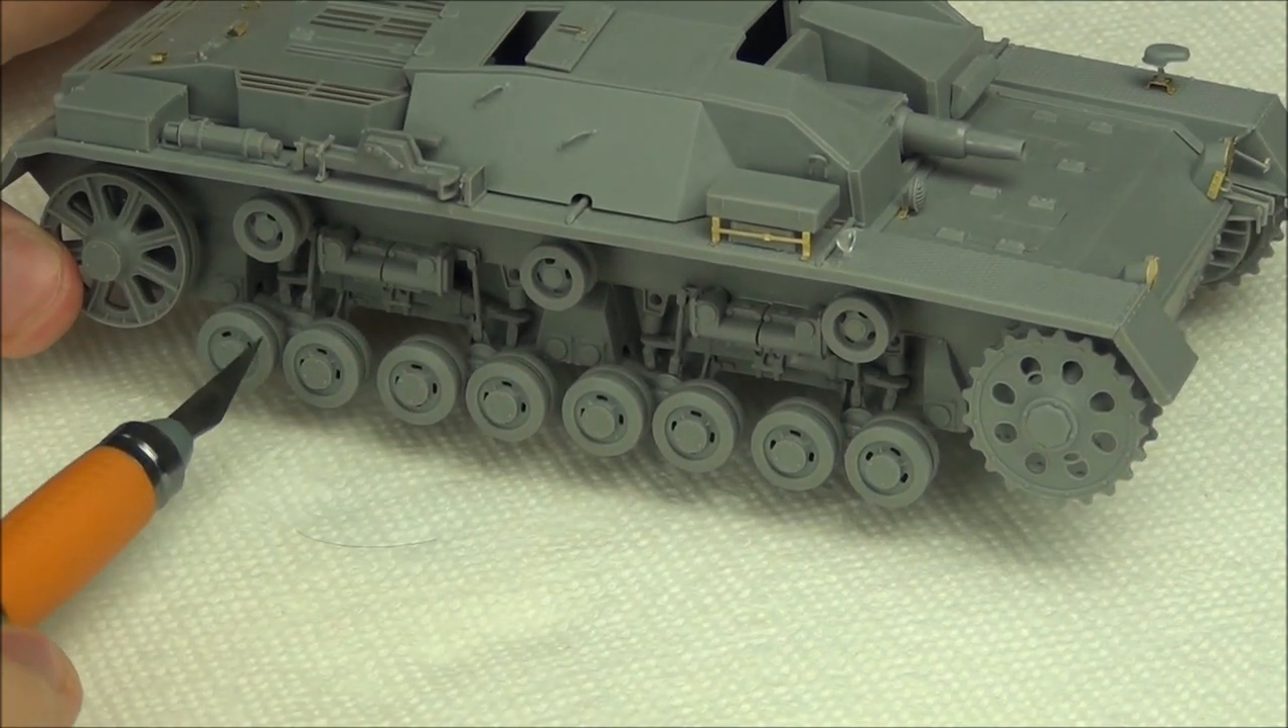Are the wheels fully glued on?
Yes.